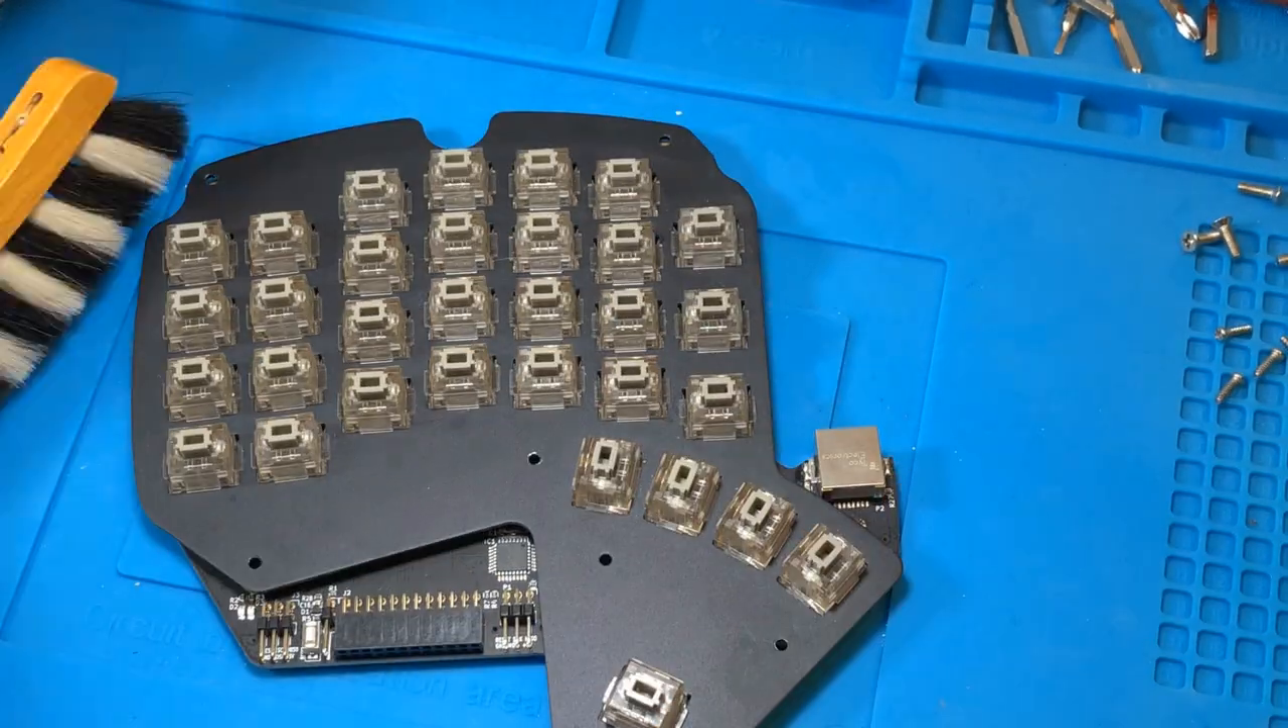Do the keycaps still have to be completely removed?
No.